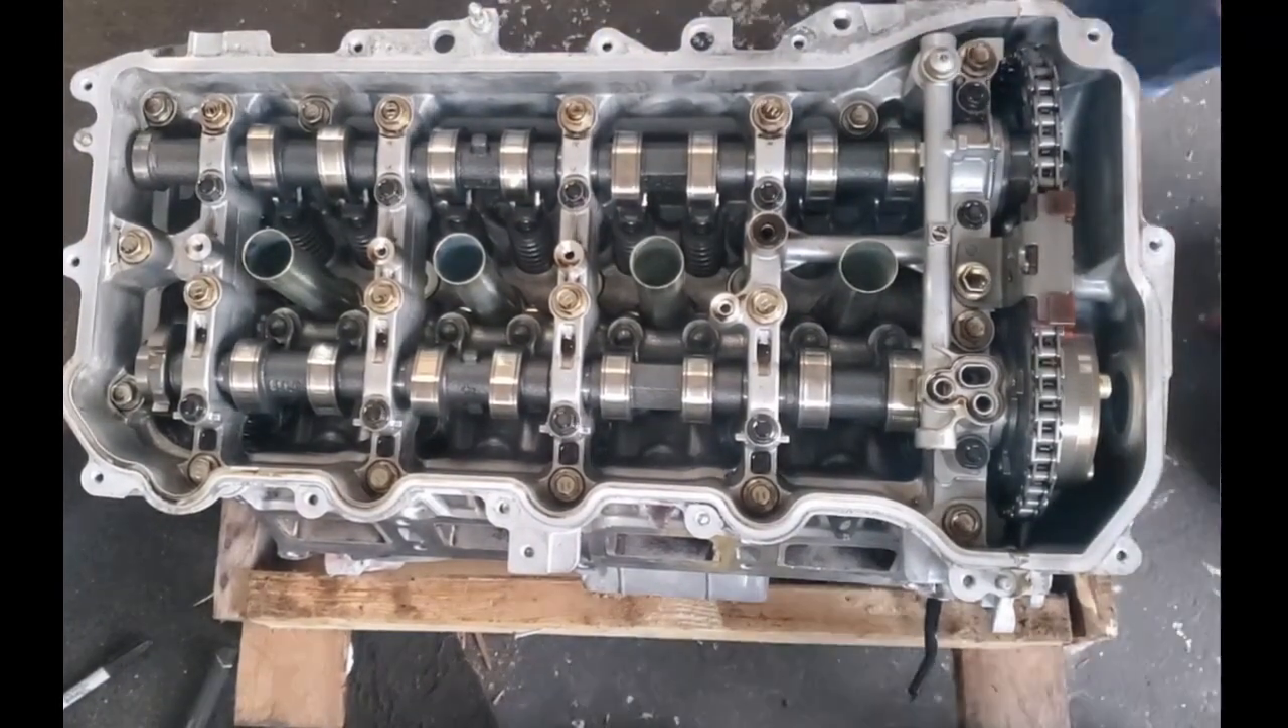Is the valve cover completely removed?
Yes.